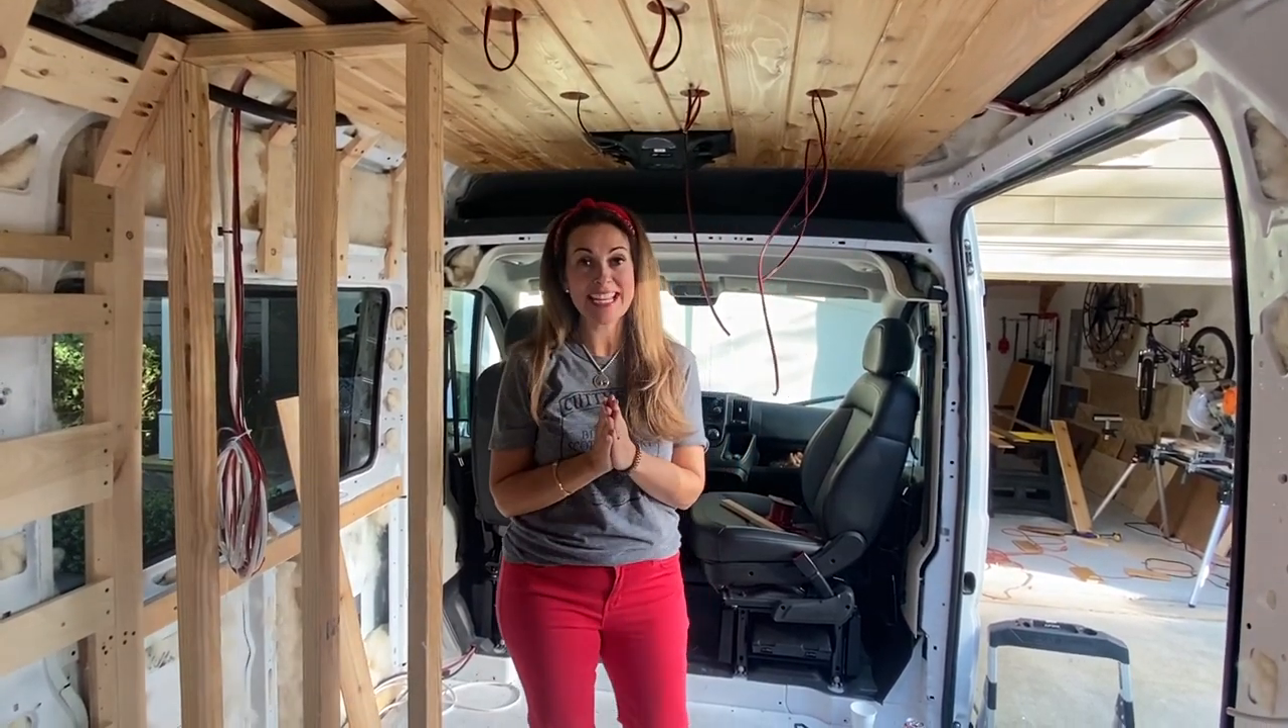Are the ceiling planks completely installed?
Yes.